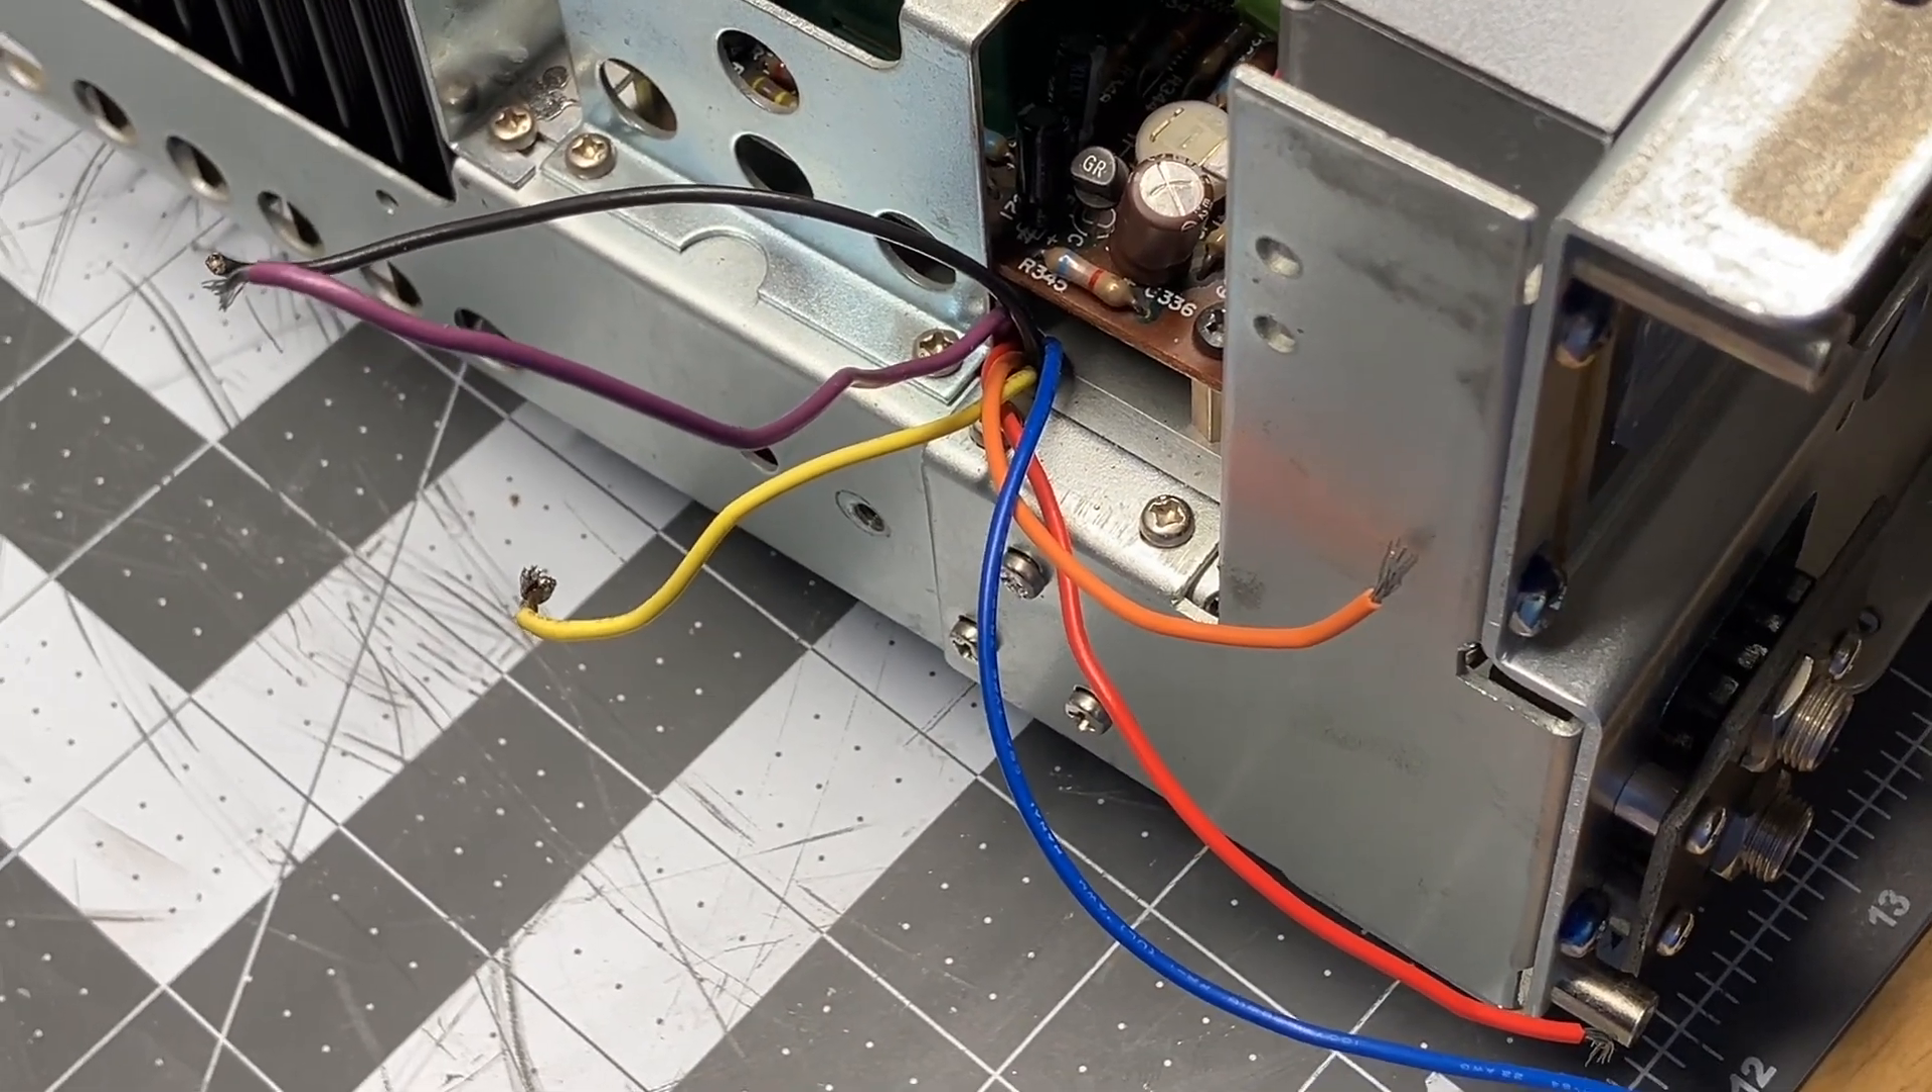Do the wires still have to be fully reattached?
Yes.